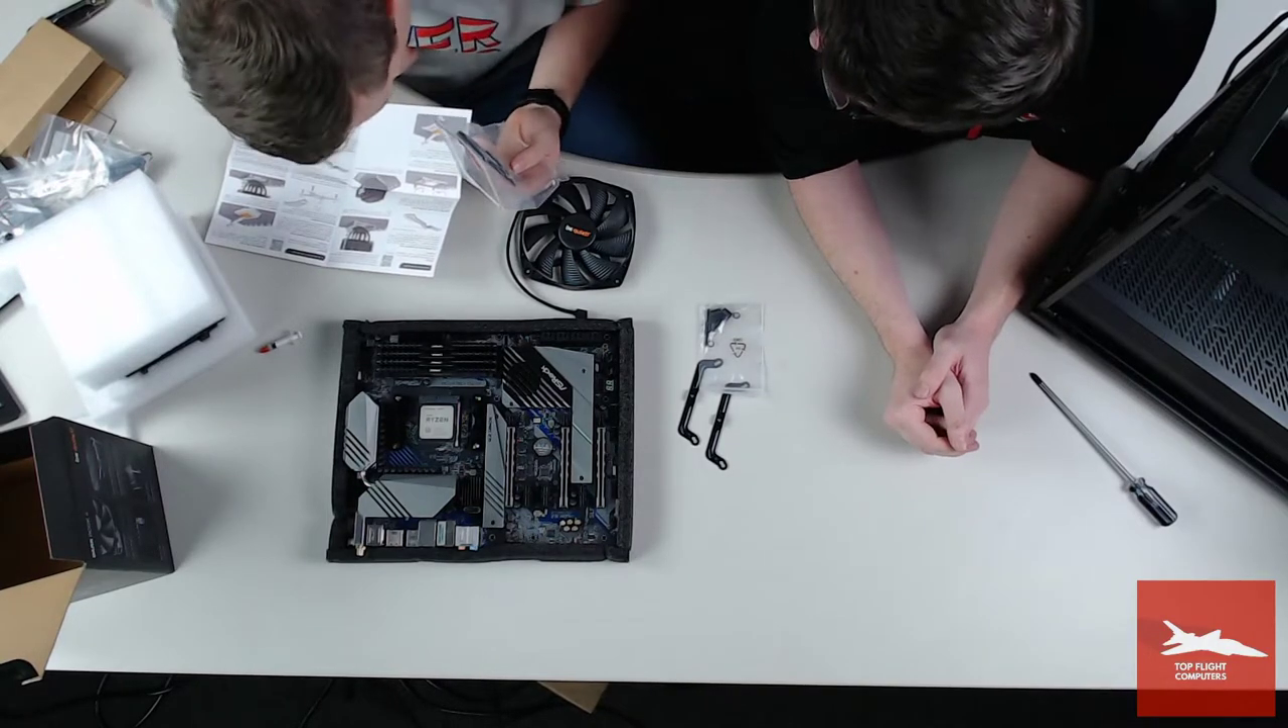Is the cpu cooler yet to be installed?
Yes.